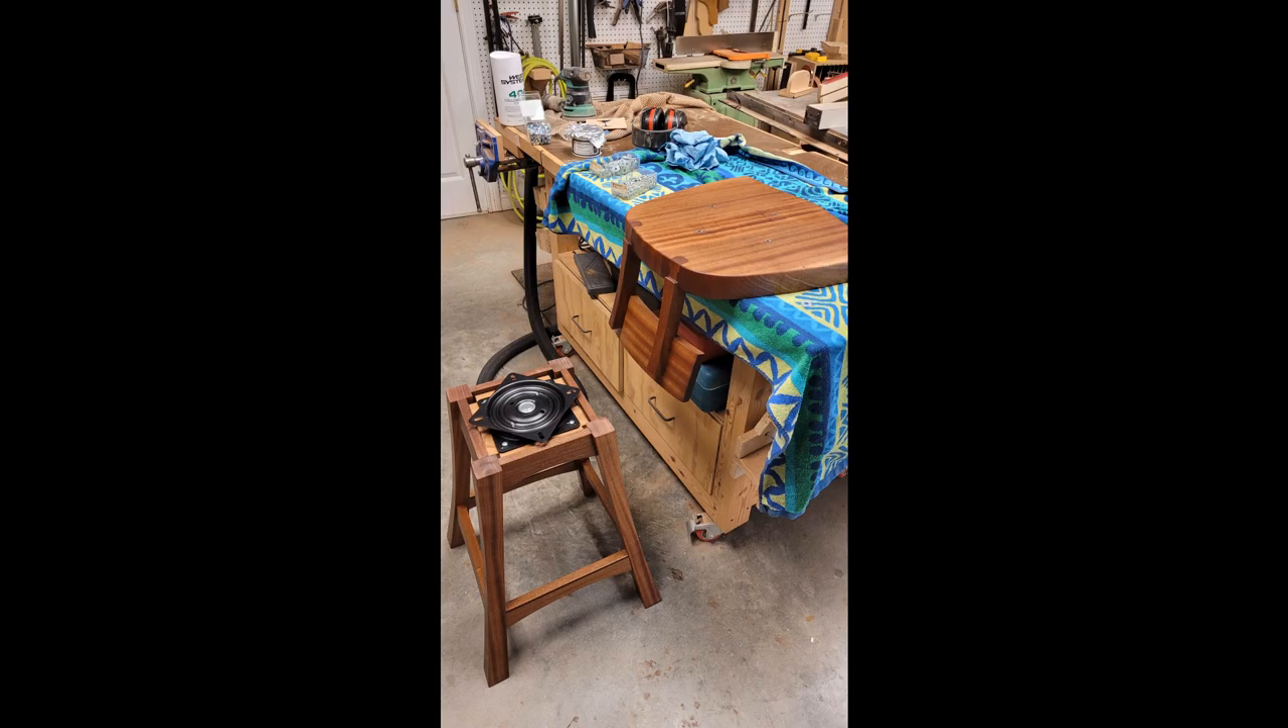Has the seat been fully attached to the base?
No.